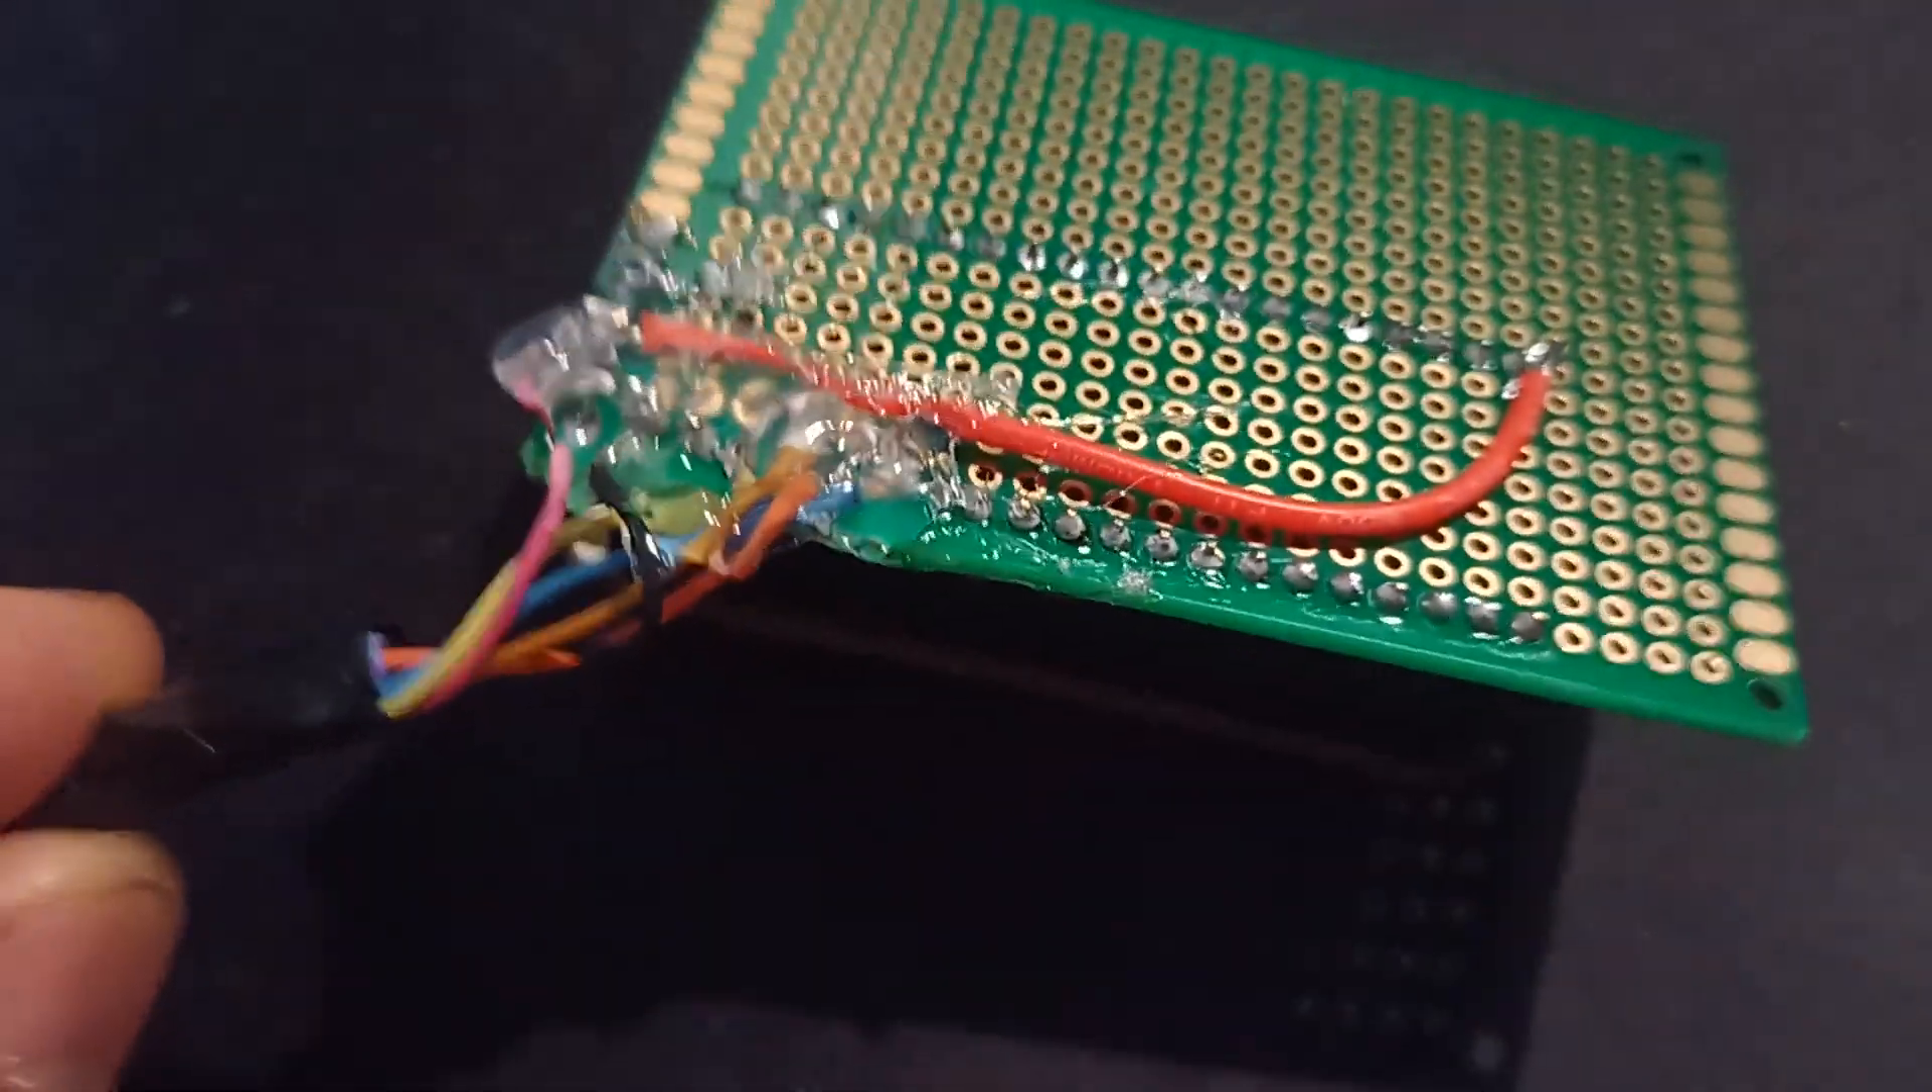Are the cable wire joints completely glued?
Yes.